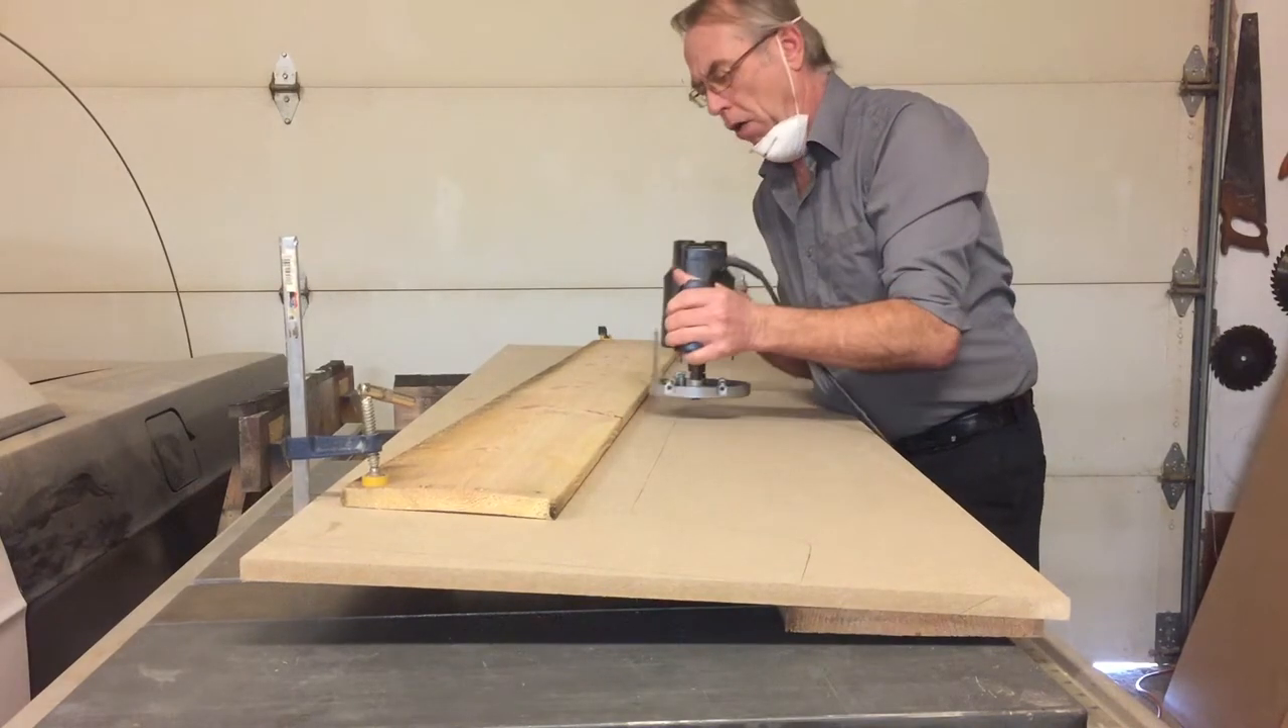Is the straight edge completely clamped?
Yes.